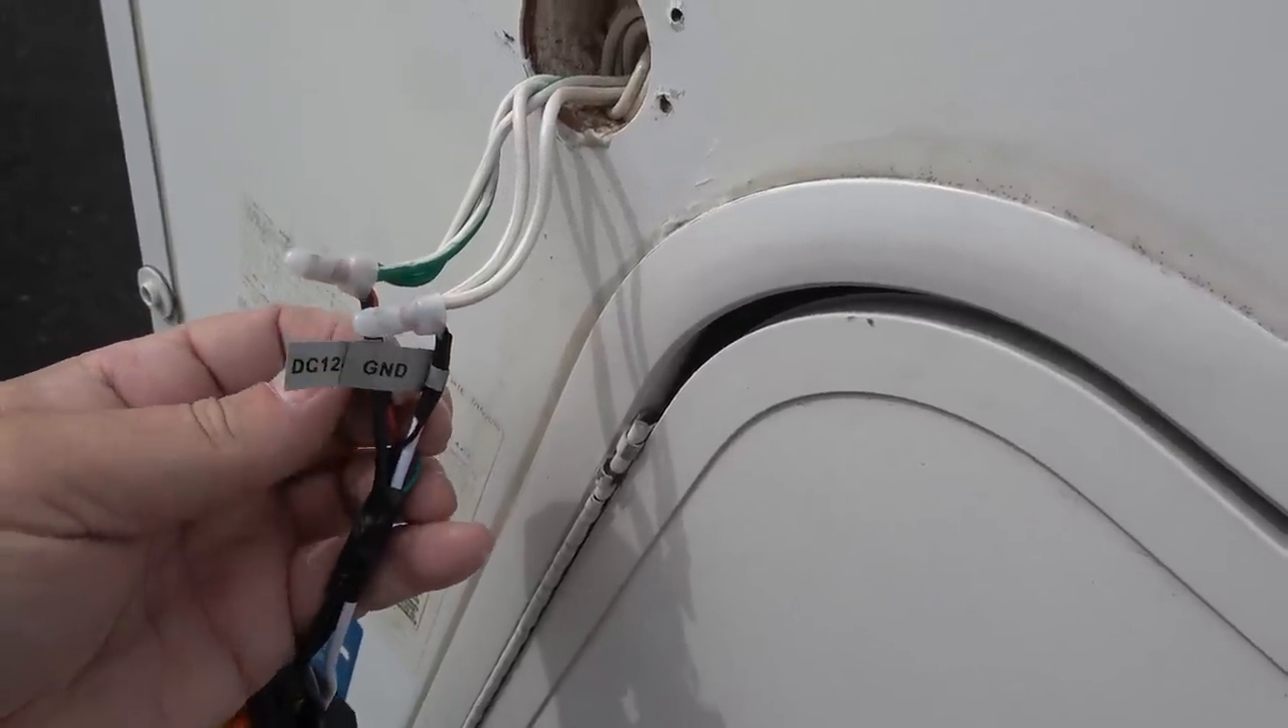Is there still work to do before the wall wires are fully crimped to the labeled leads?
No.